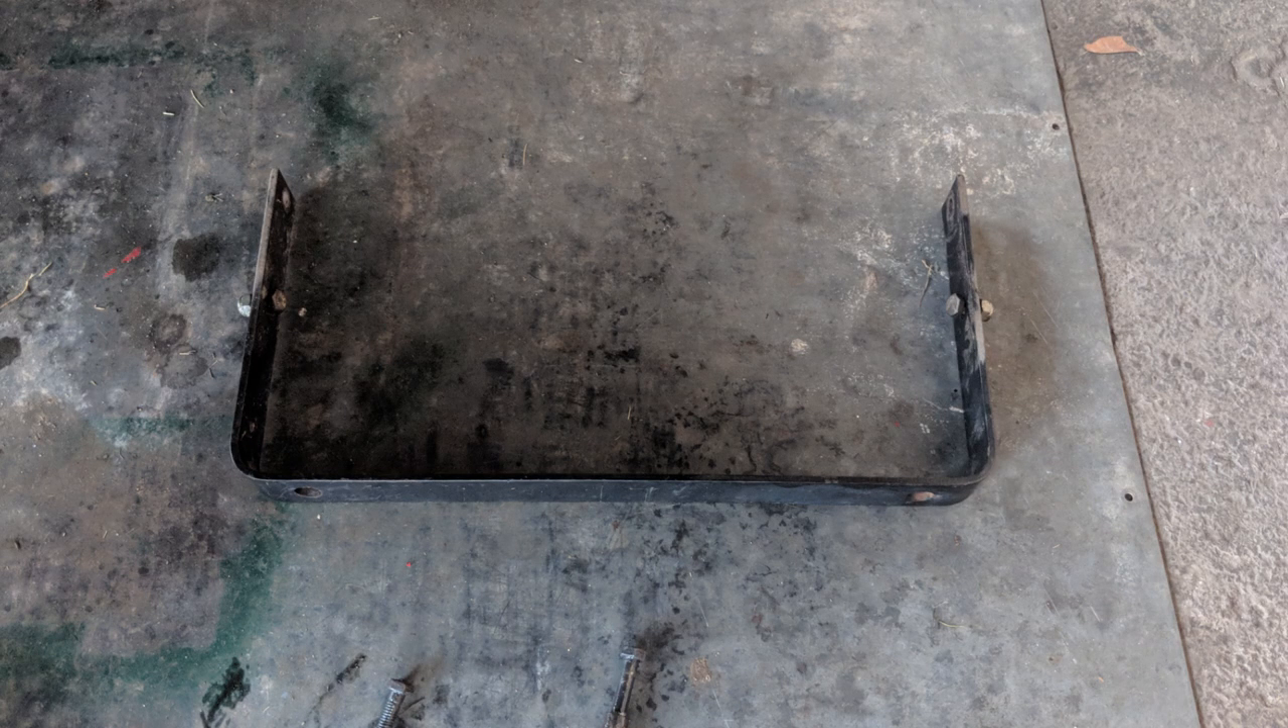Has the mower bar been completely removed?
Yes.